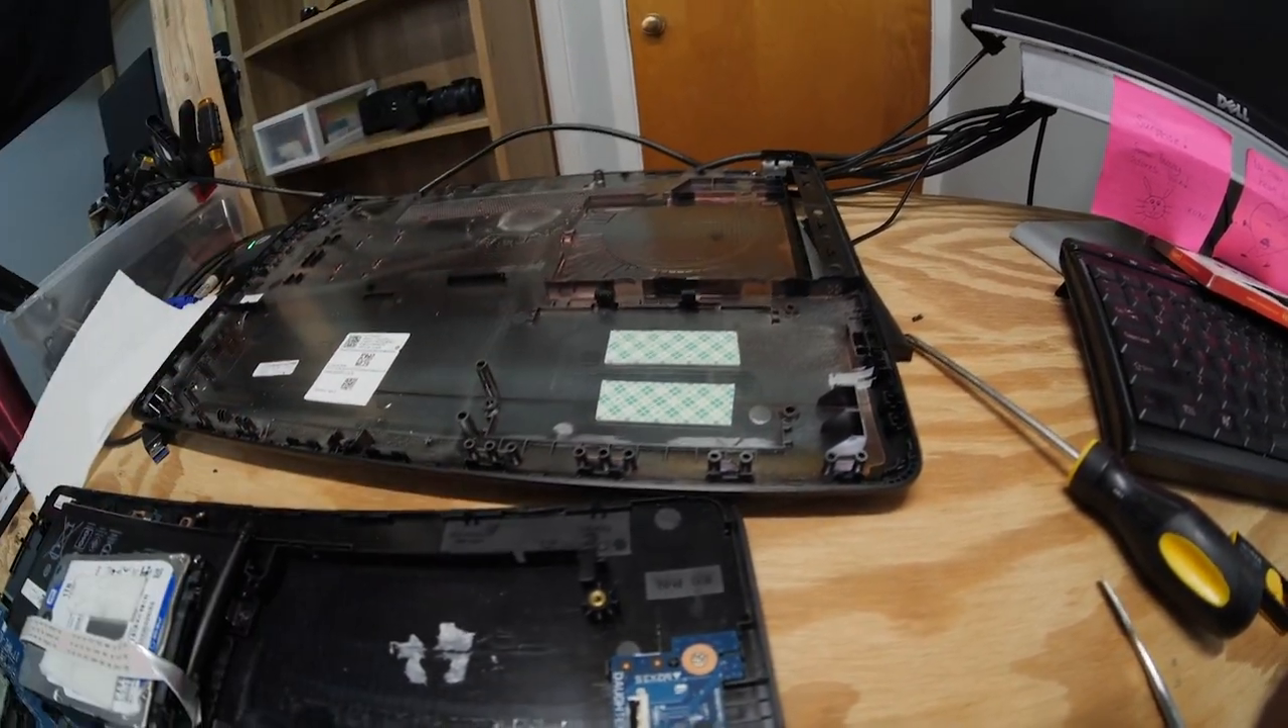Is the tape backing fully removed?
No.